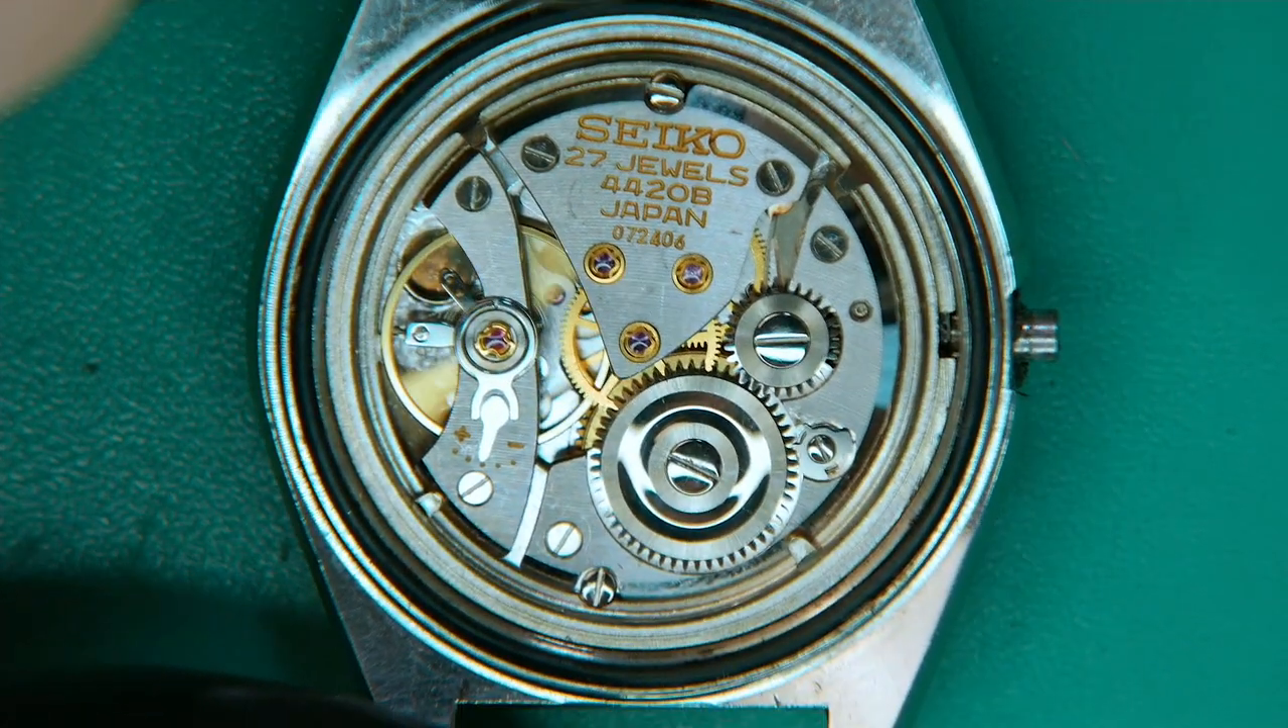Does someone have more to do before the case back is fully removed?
No.